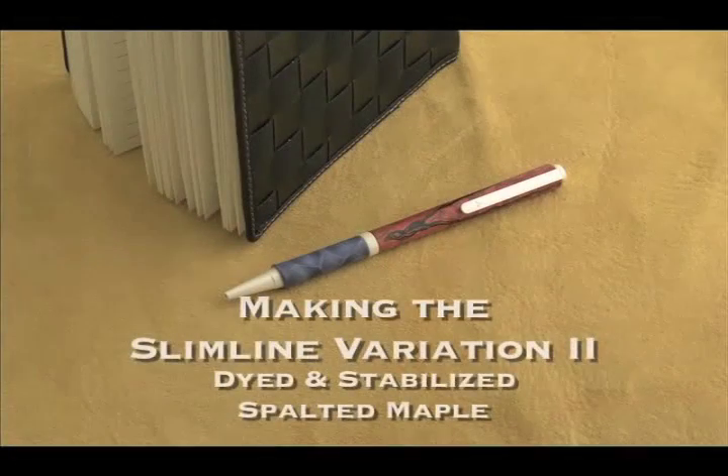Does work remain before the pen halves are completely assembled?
No.